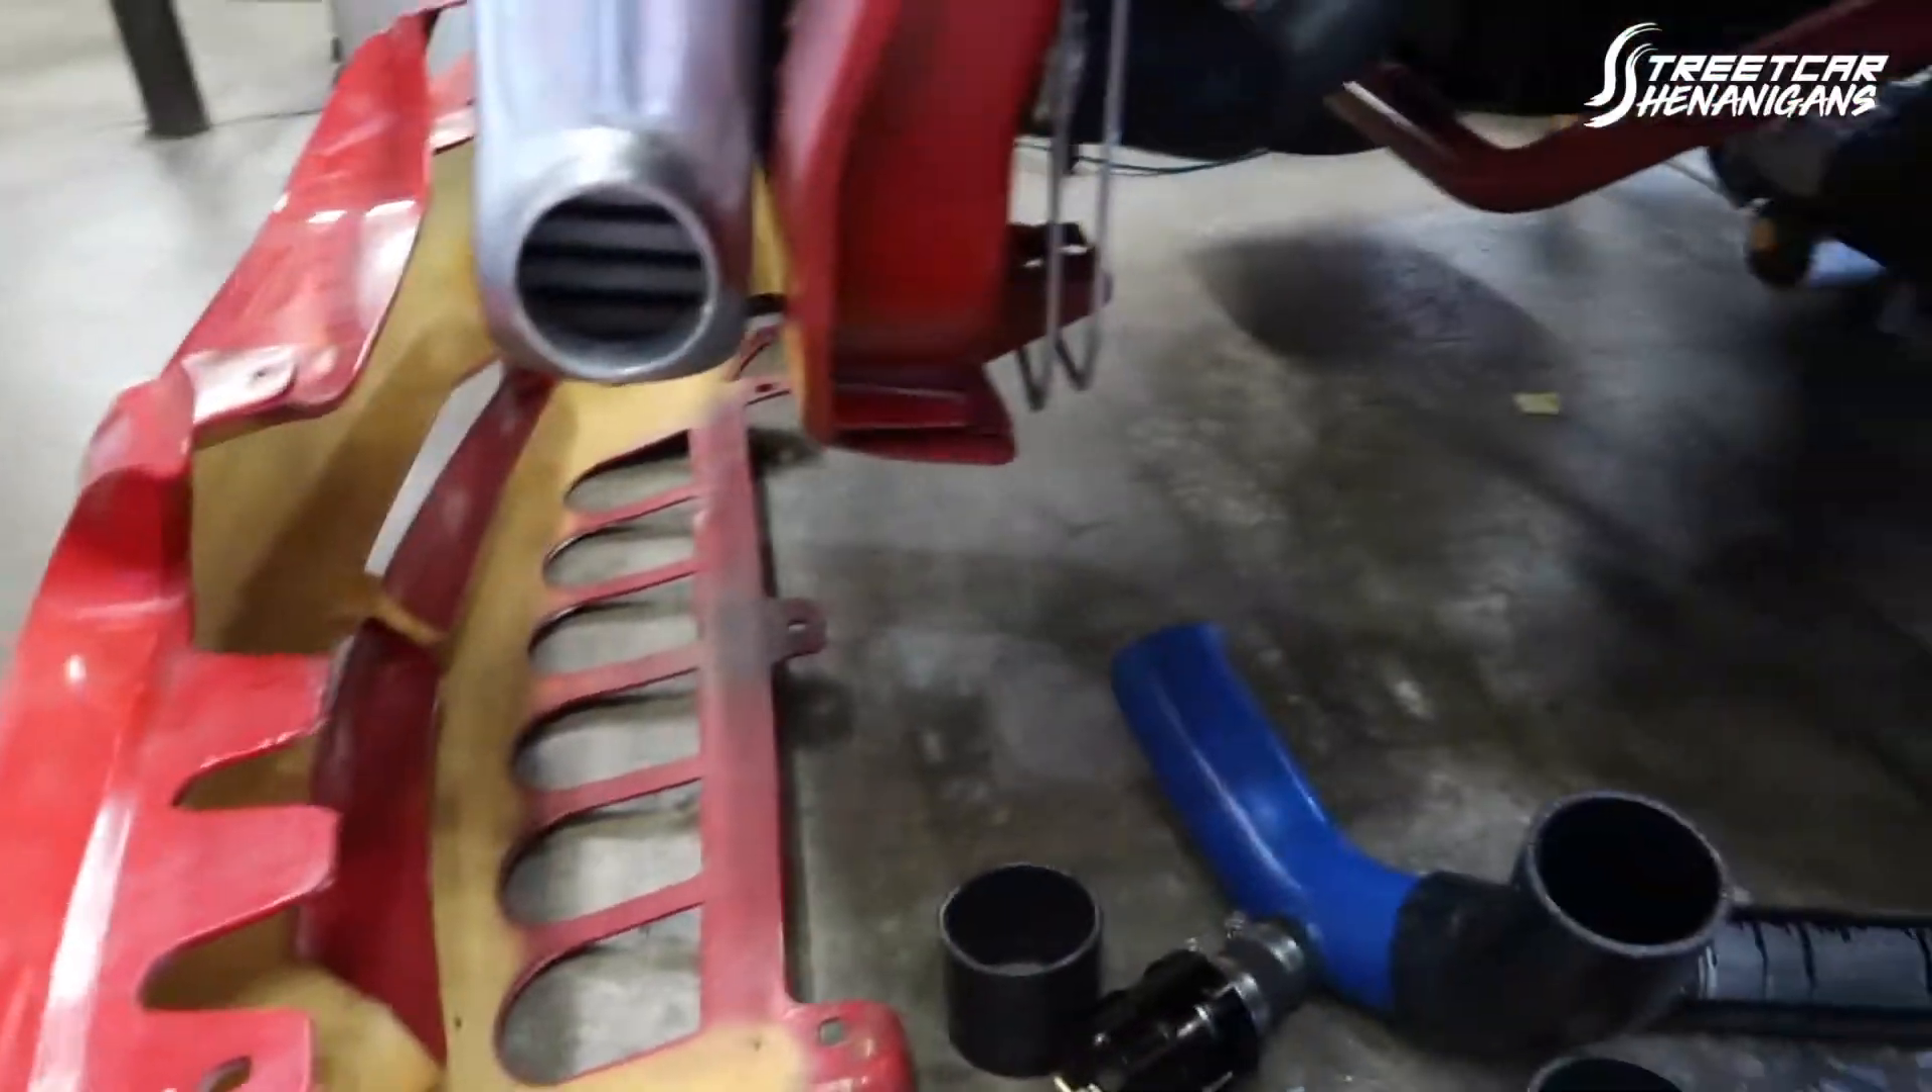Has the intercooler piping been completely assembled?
No.